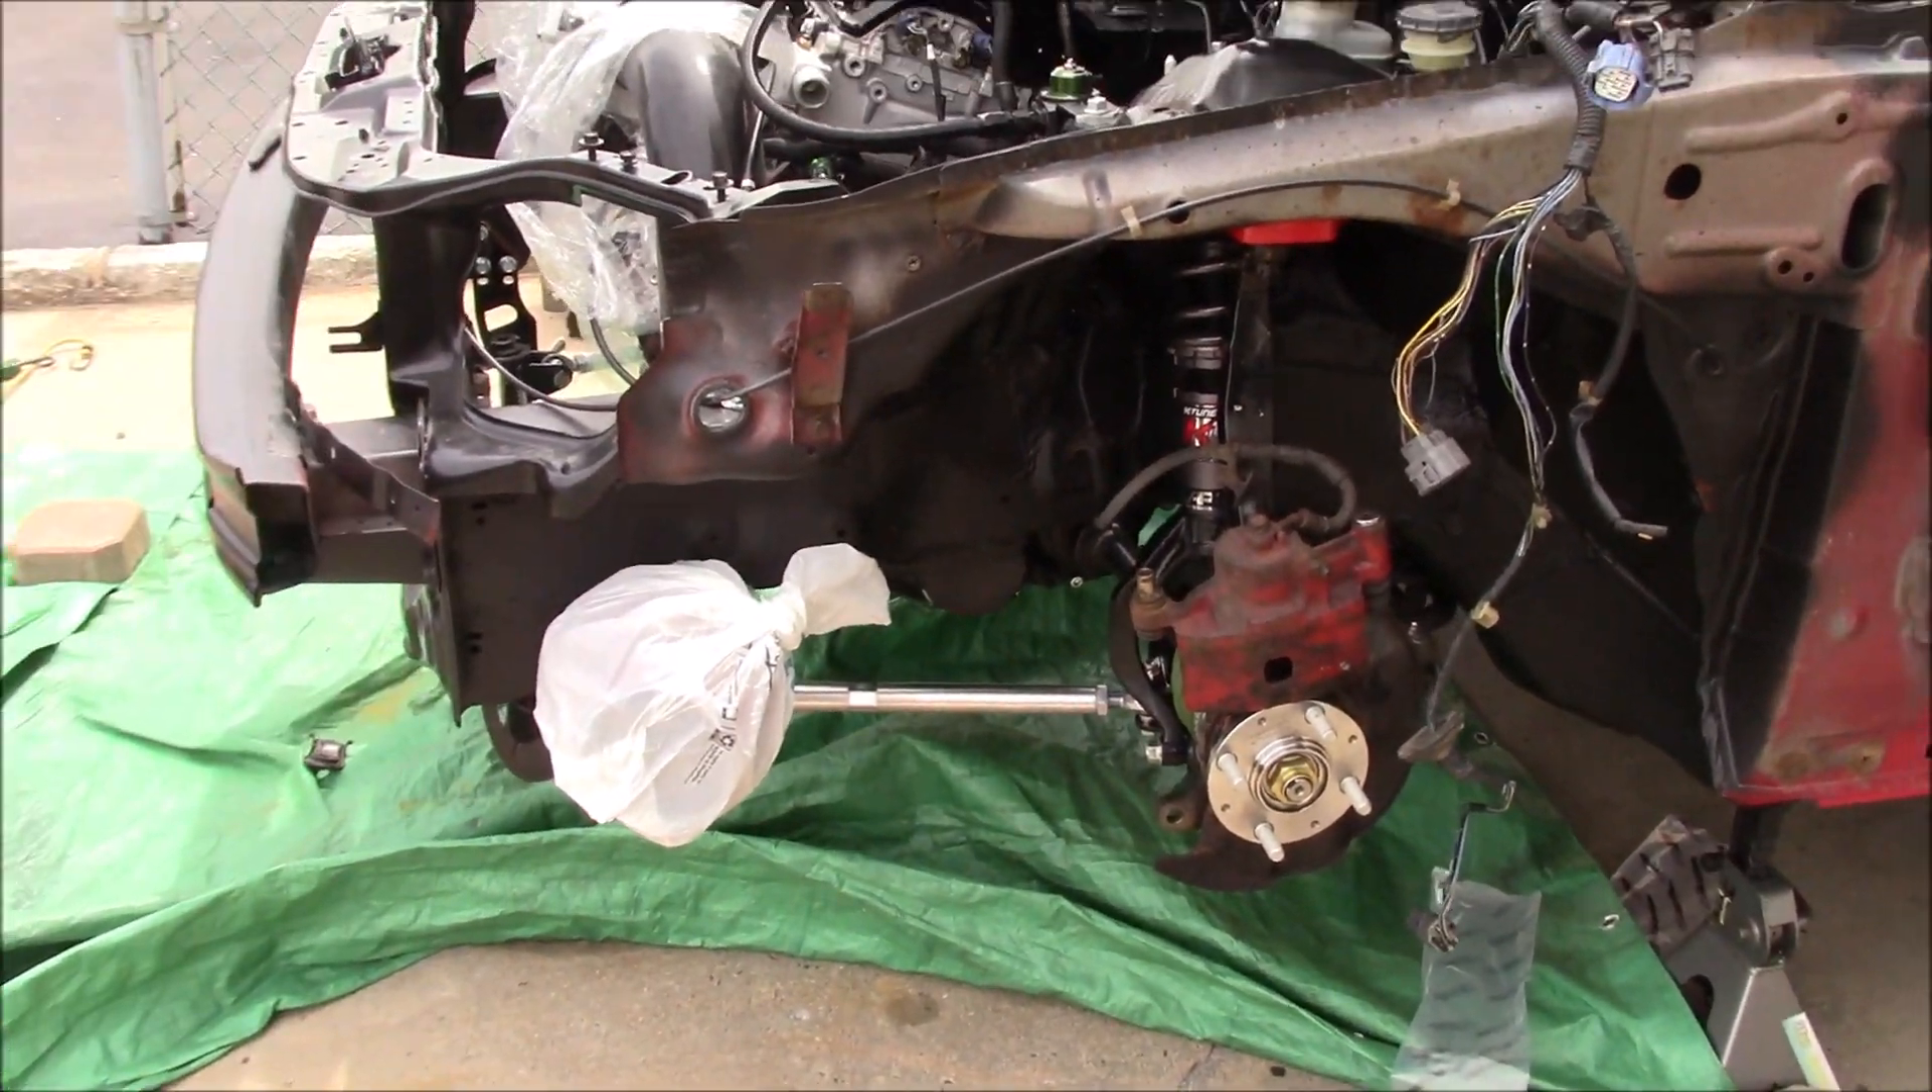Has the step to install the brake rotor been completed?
No.